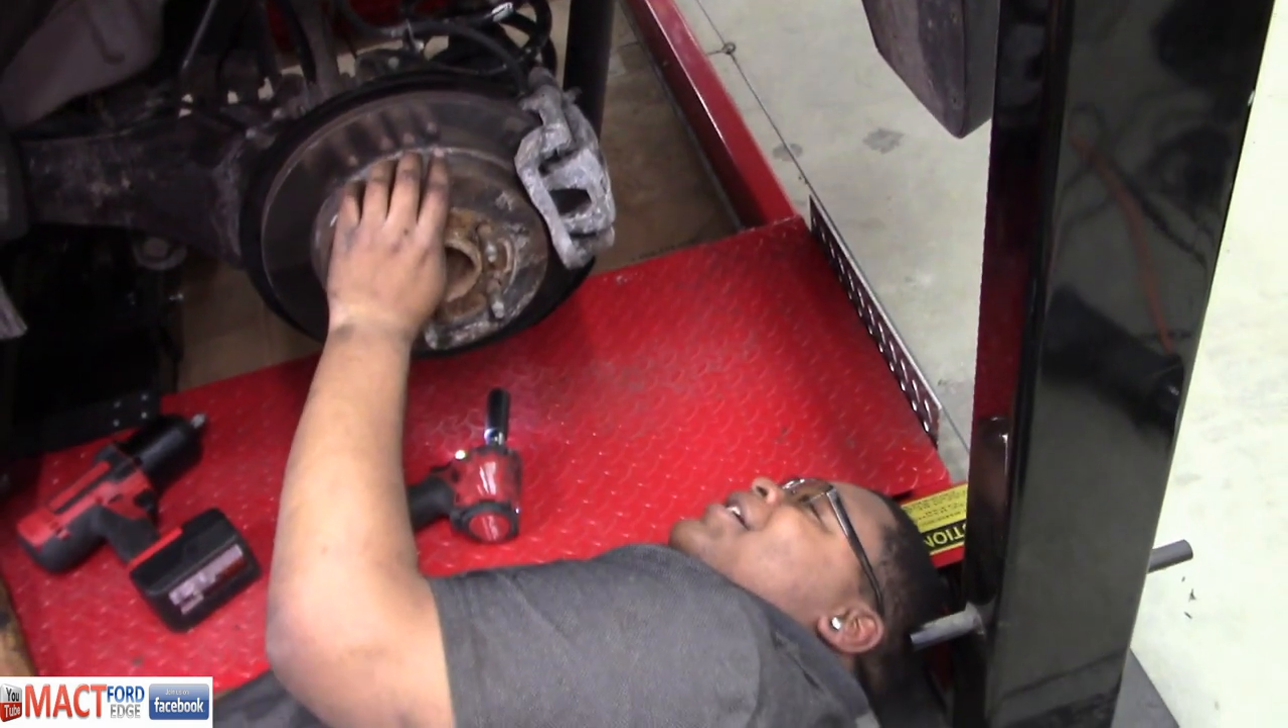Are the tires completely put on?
No.